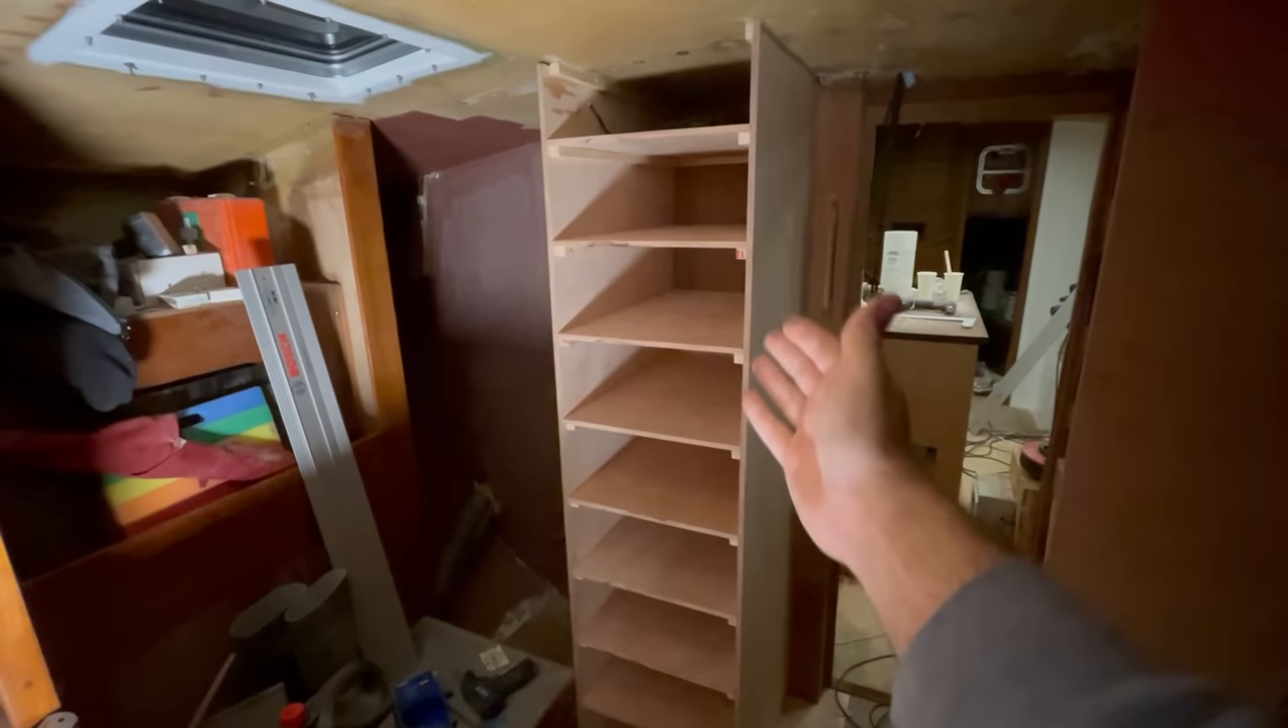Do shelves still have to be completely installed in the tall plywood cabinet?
No.